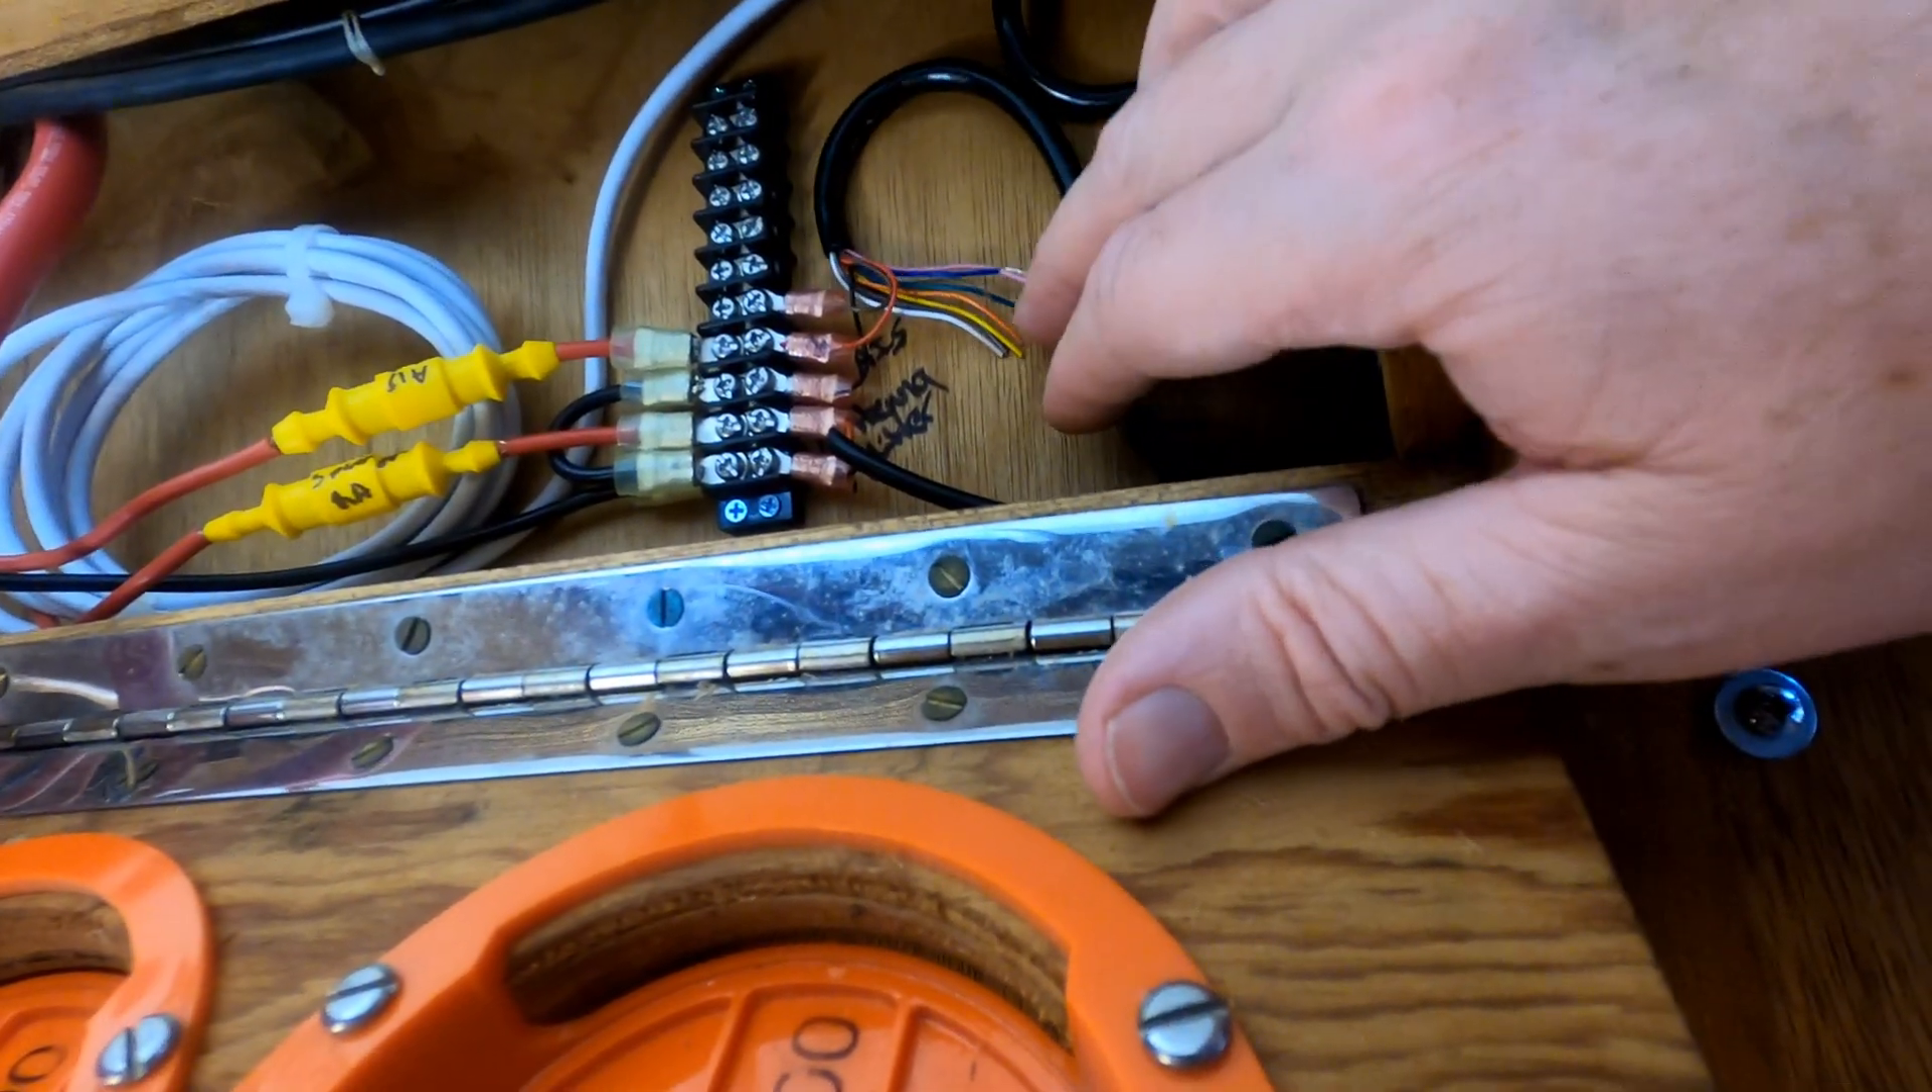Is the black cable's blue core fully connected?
No.